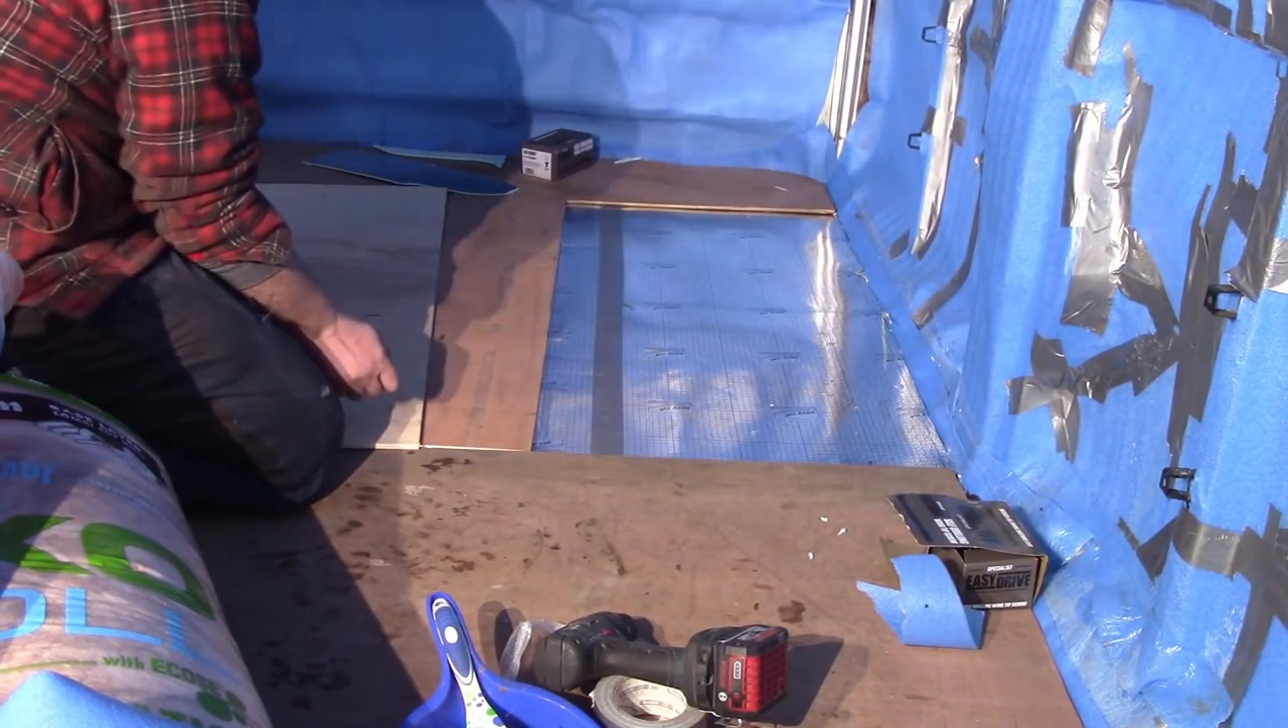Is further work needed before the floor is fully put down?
Yes.